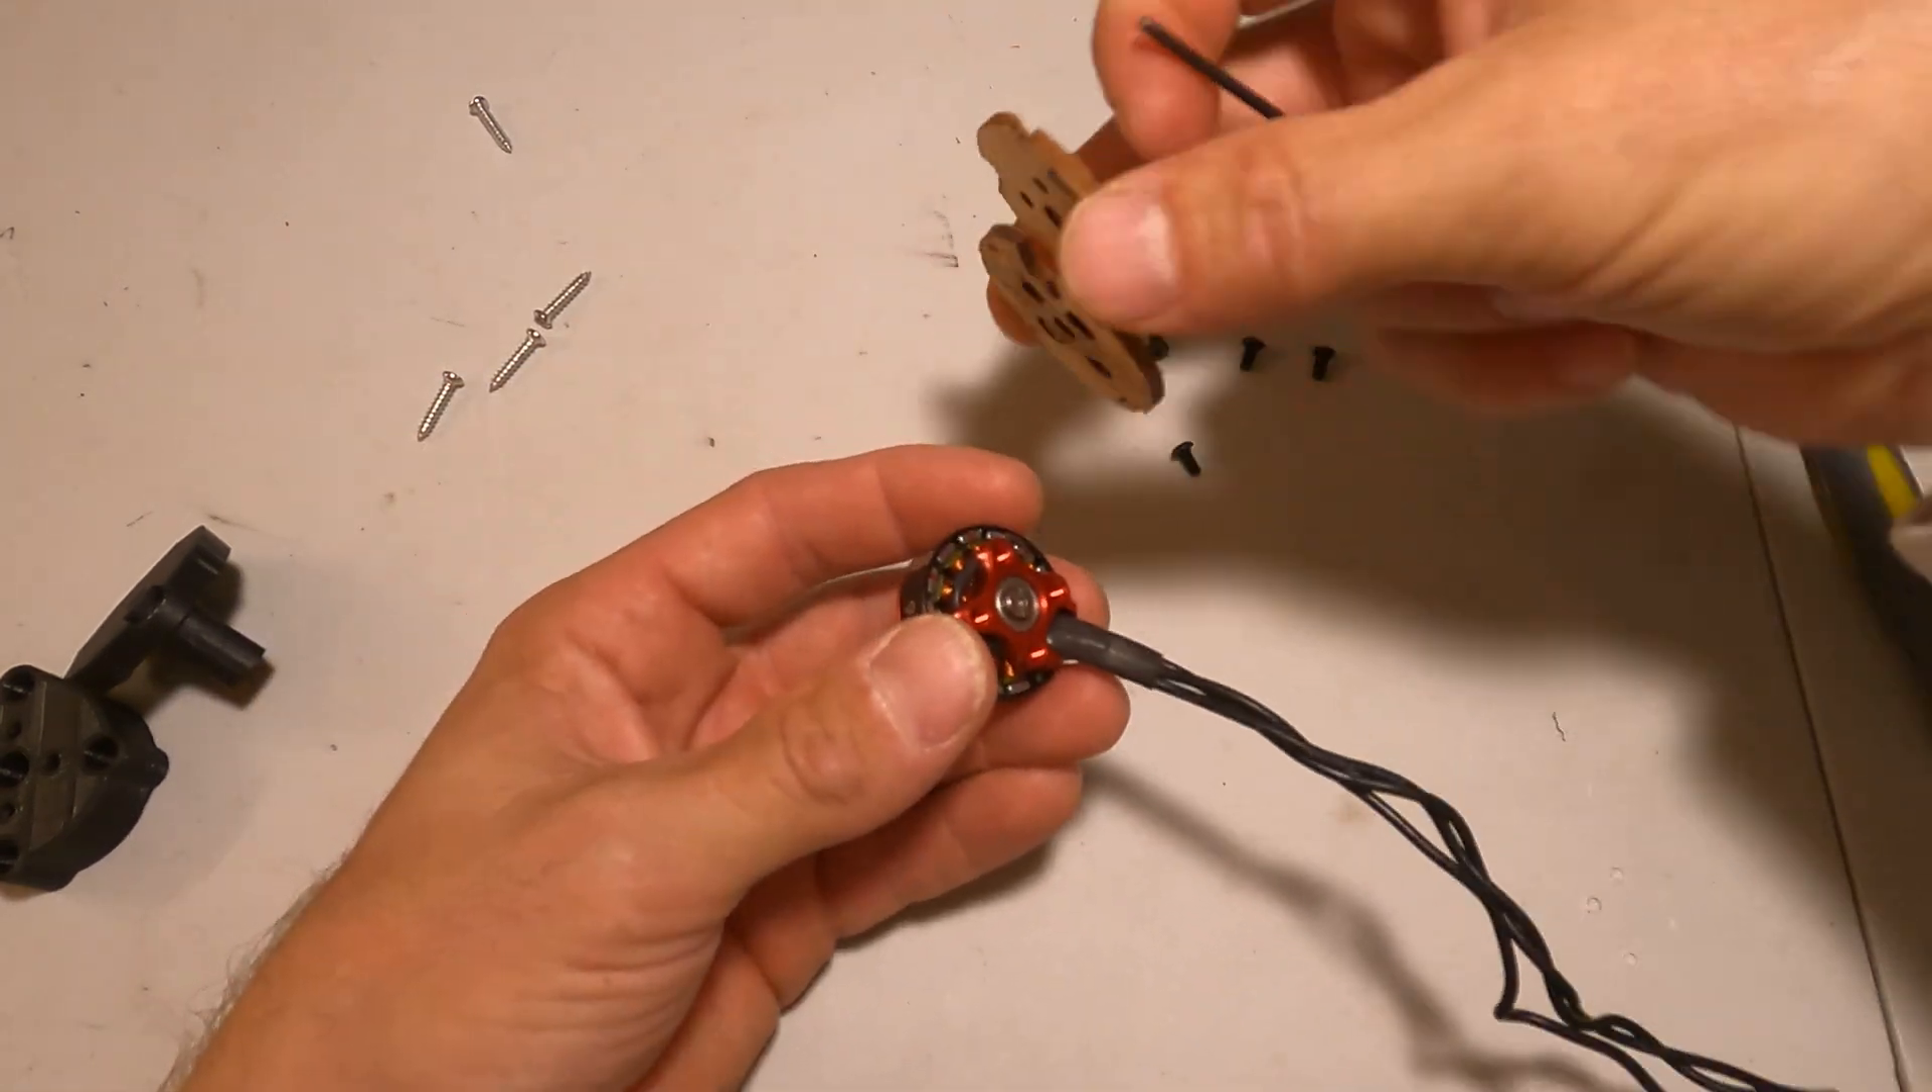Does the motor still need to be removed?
No.